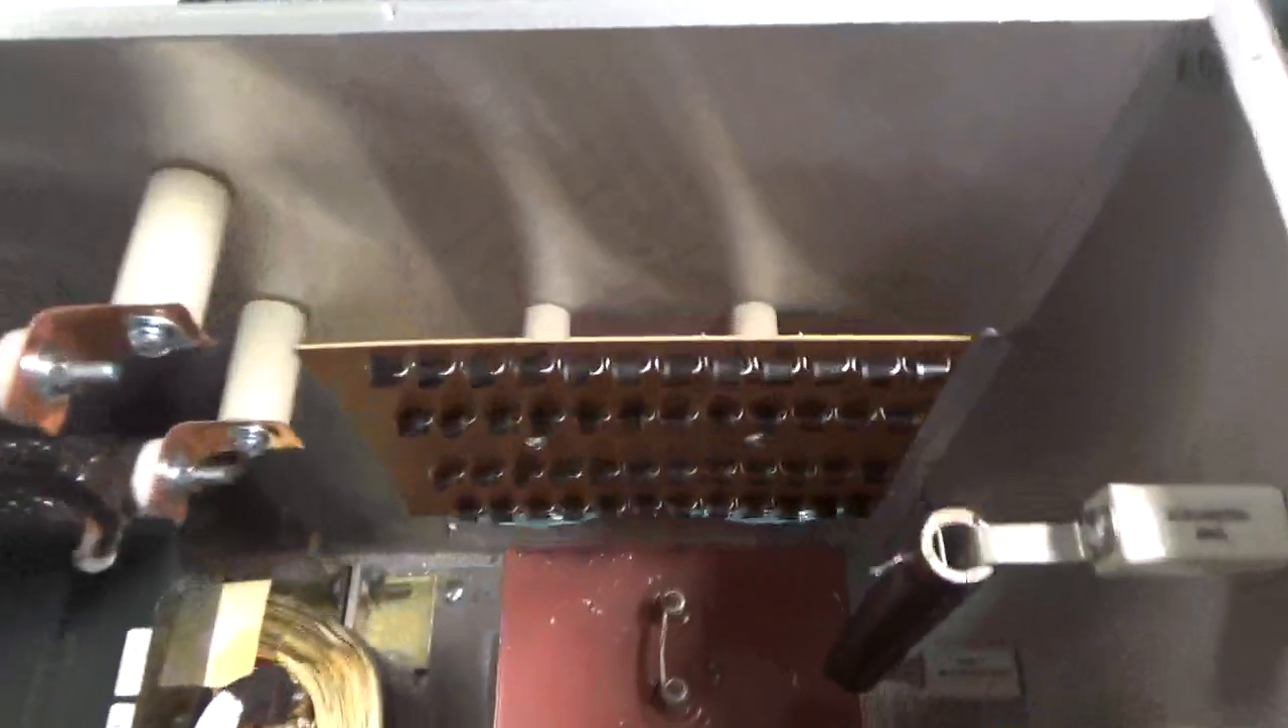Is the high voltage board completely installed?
Yes.